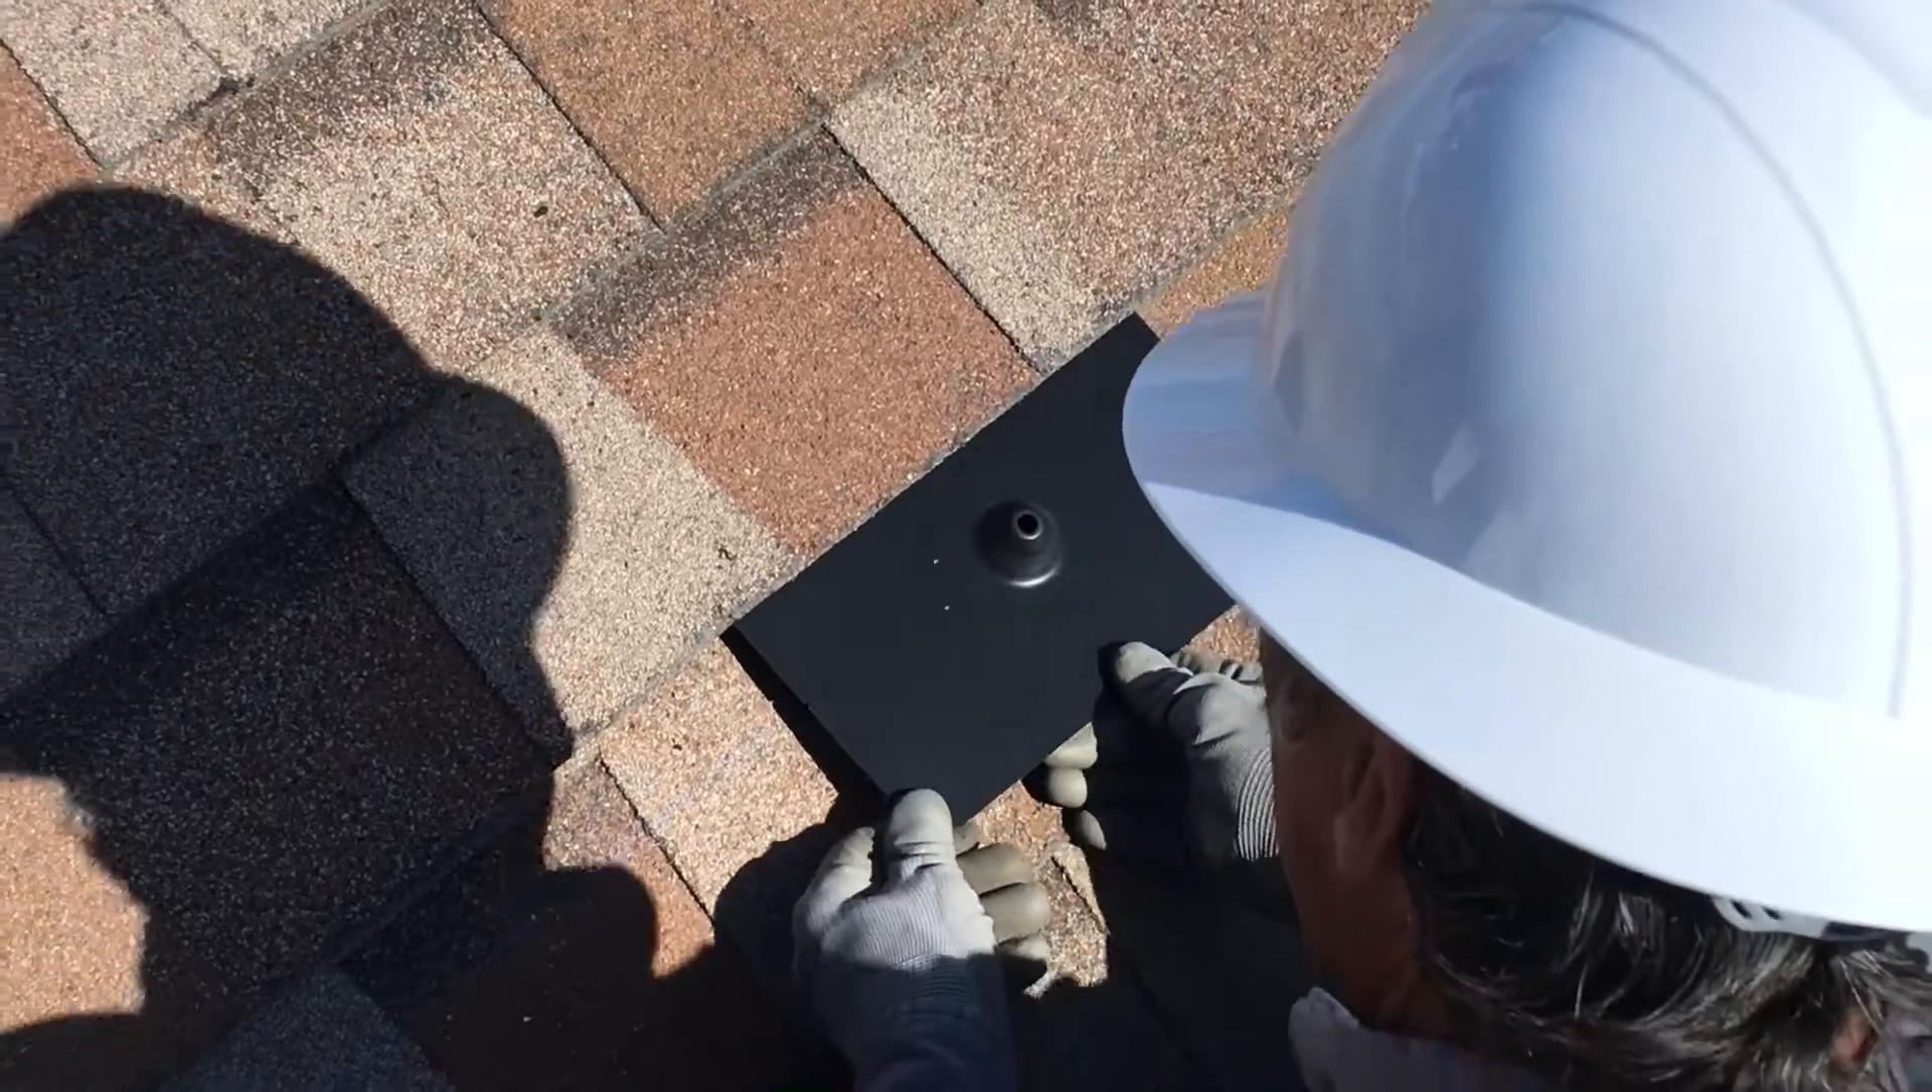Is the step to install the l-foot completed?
No.